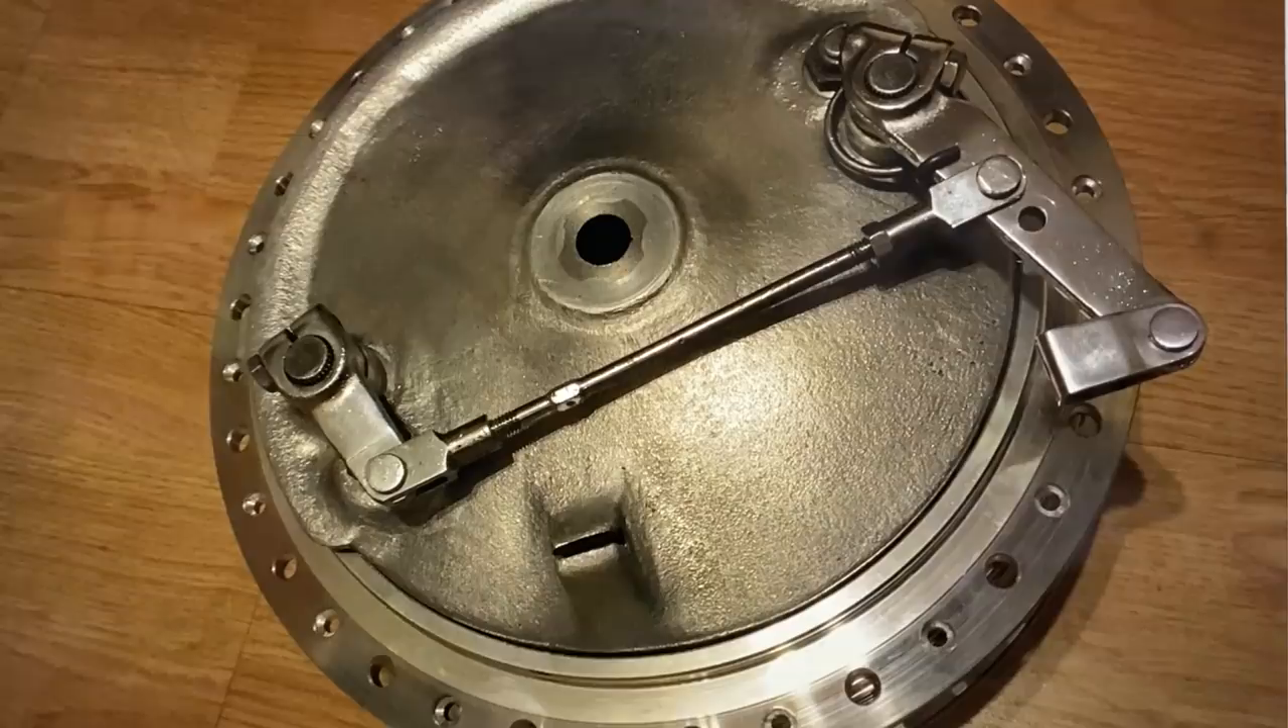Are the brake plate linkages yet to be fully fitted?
No.